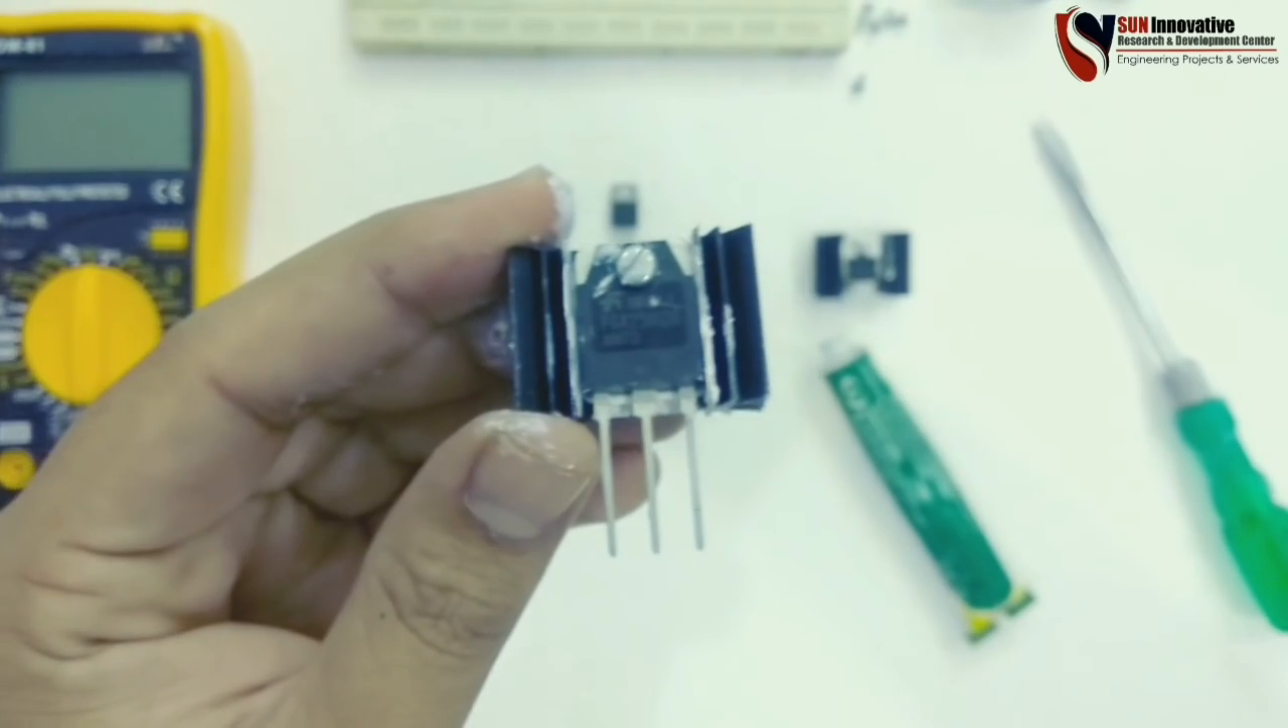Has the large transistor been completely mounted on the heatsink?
Yes.